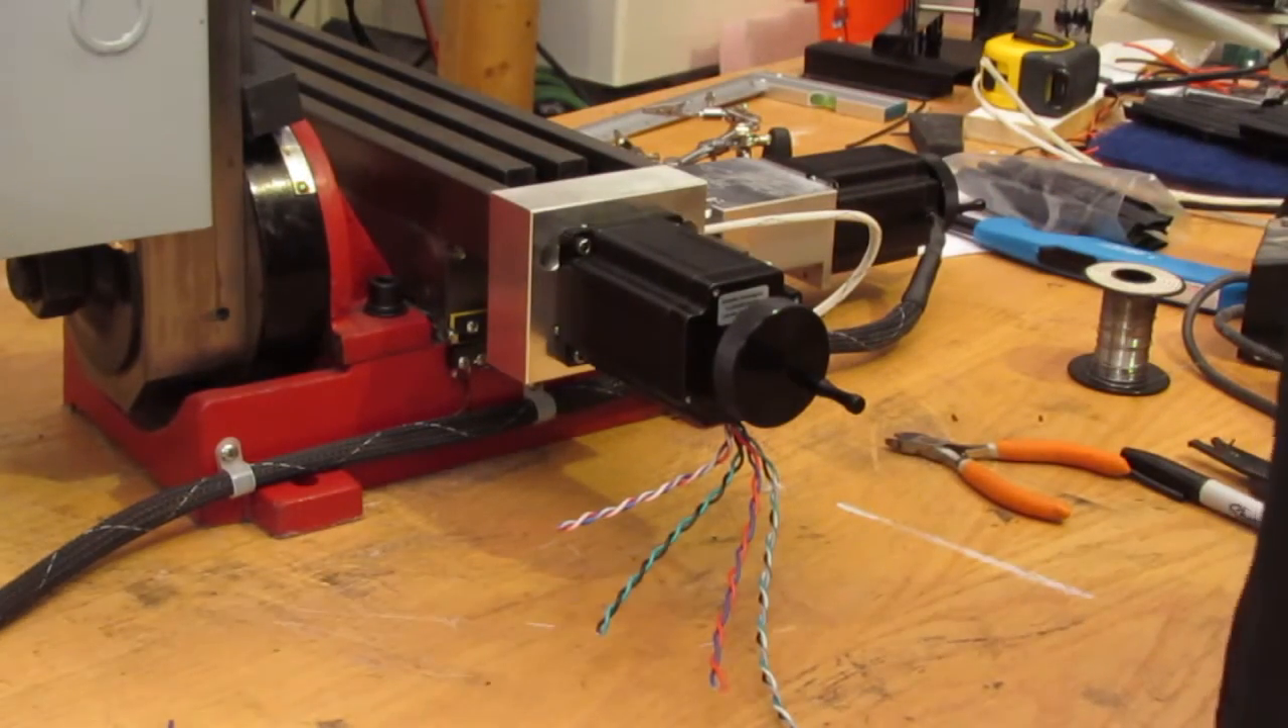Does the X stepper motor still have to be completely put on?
No.